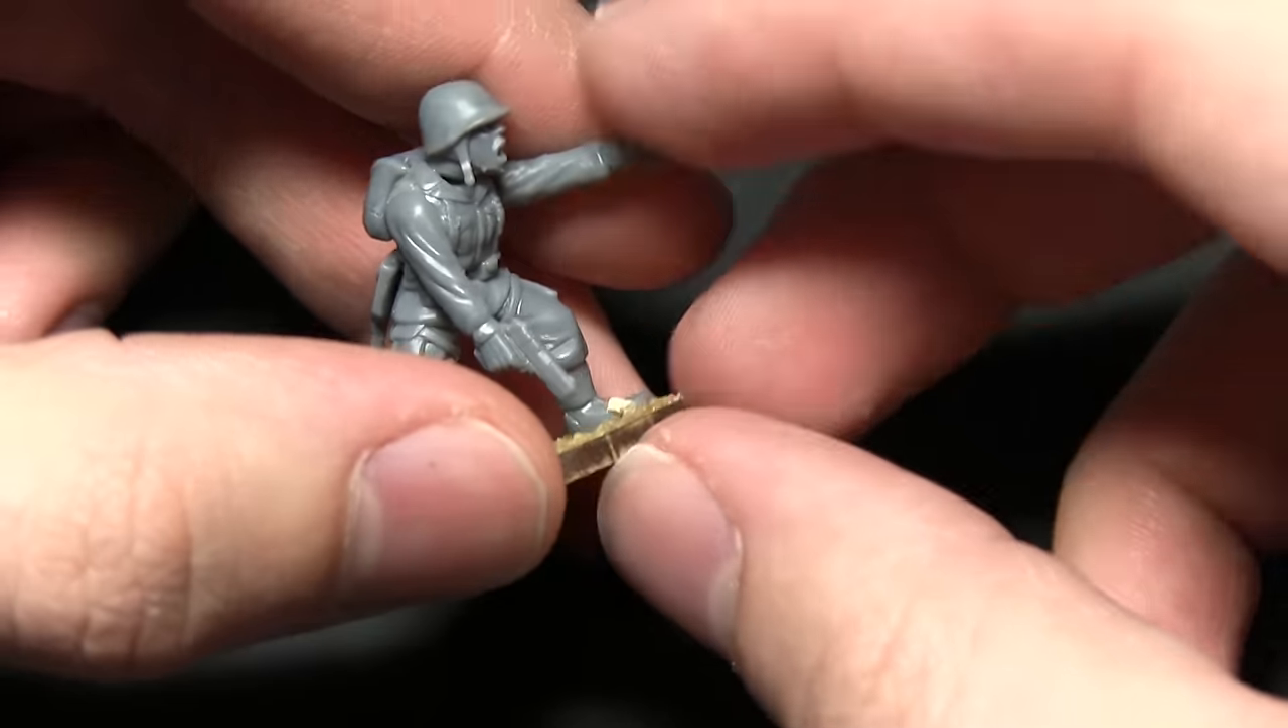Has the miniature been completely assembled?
Yes.